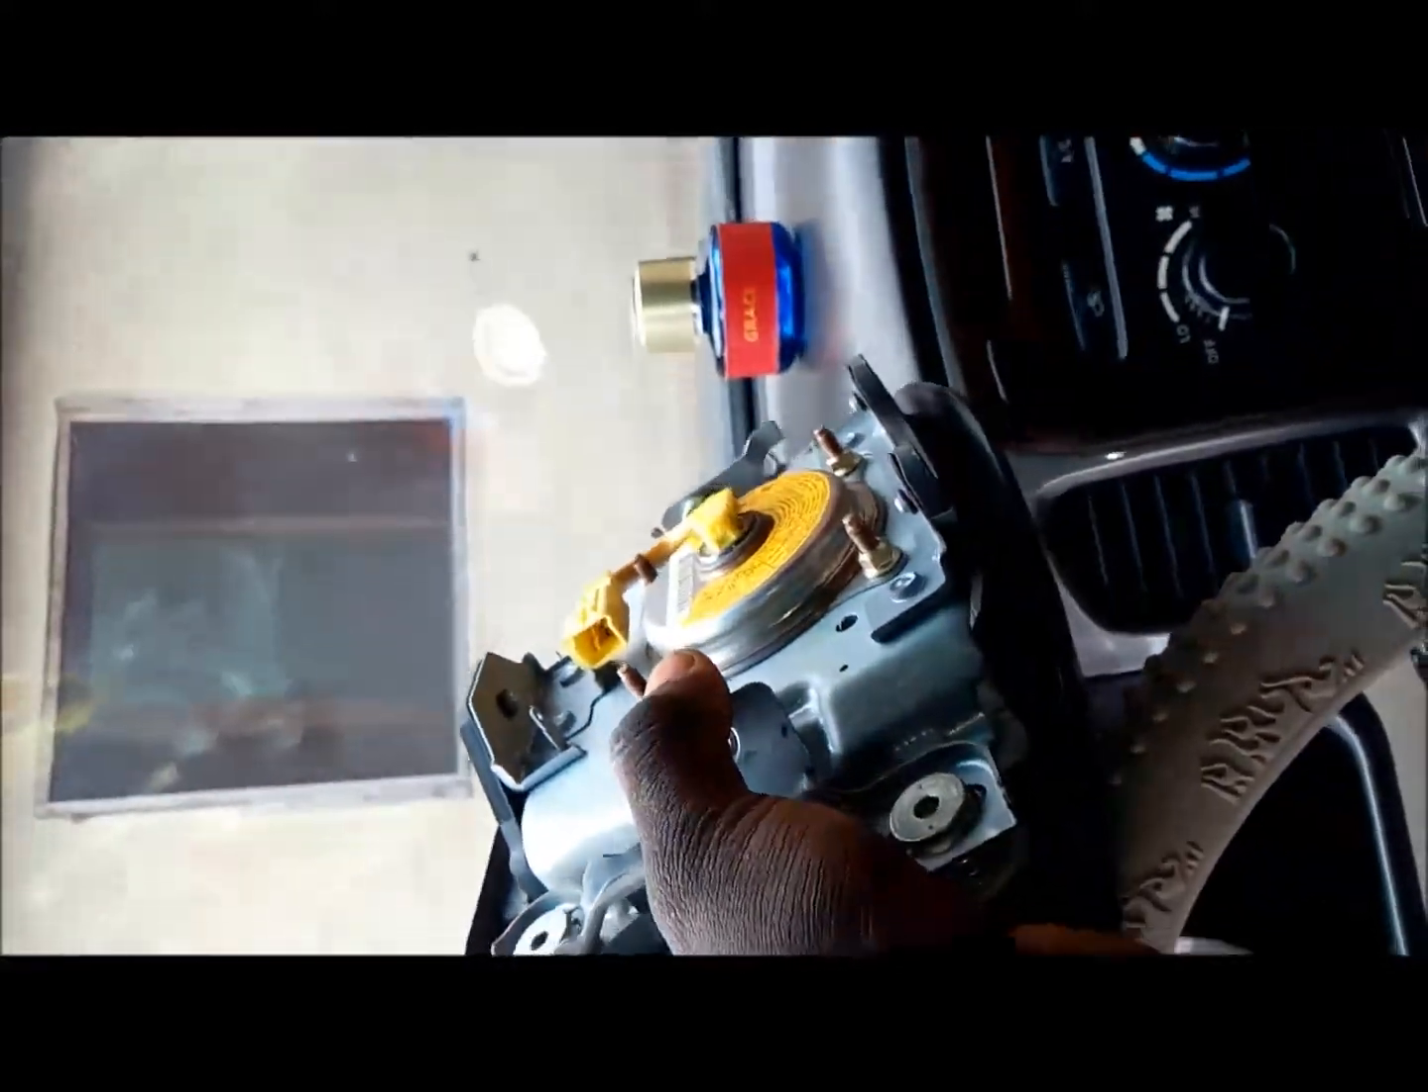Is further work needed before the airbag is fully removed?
No.